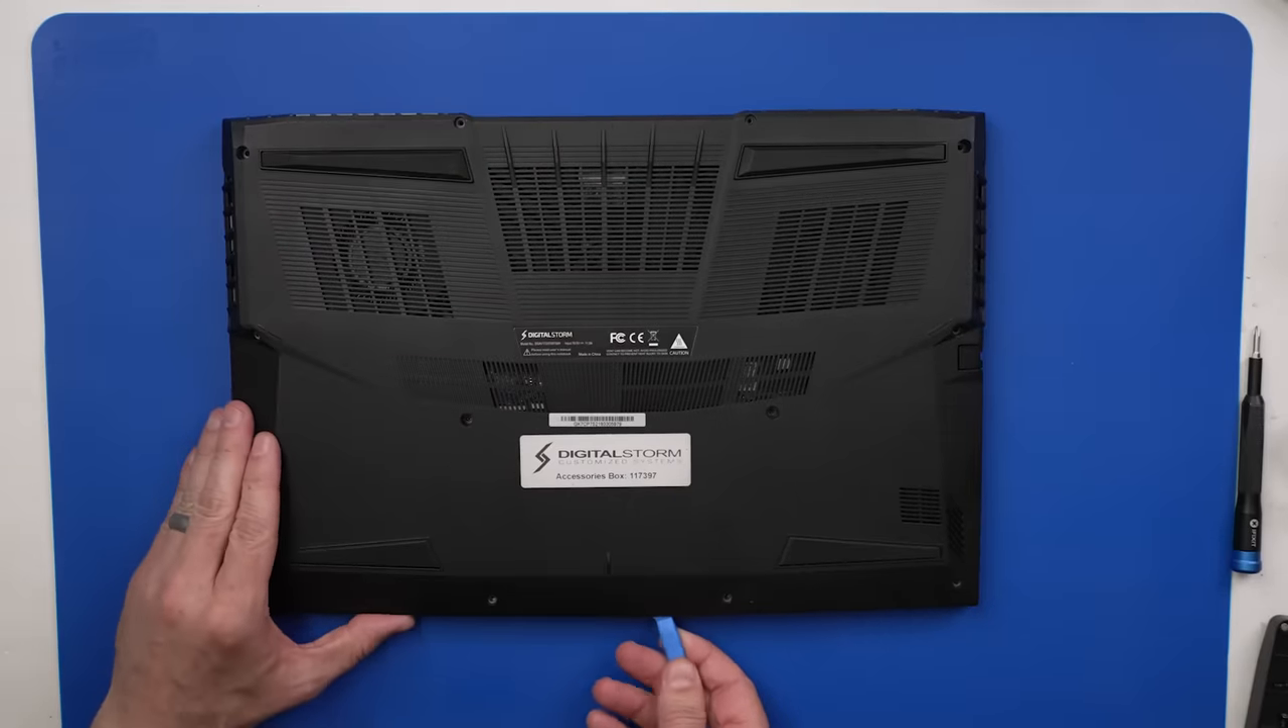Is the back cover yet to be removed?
Yes.